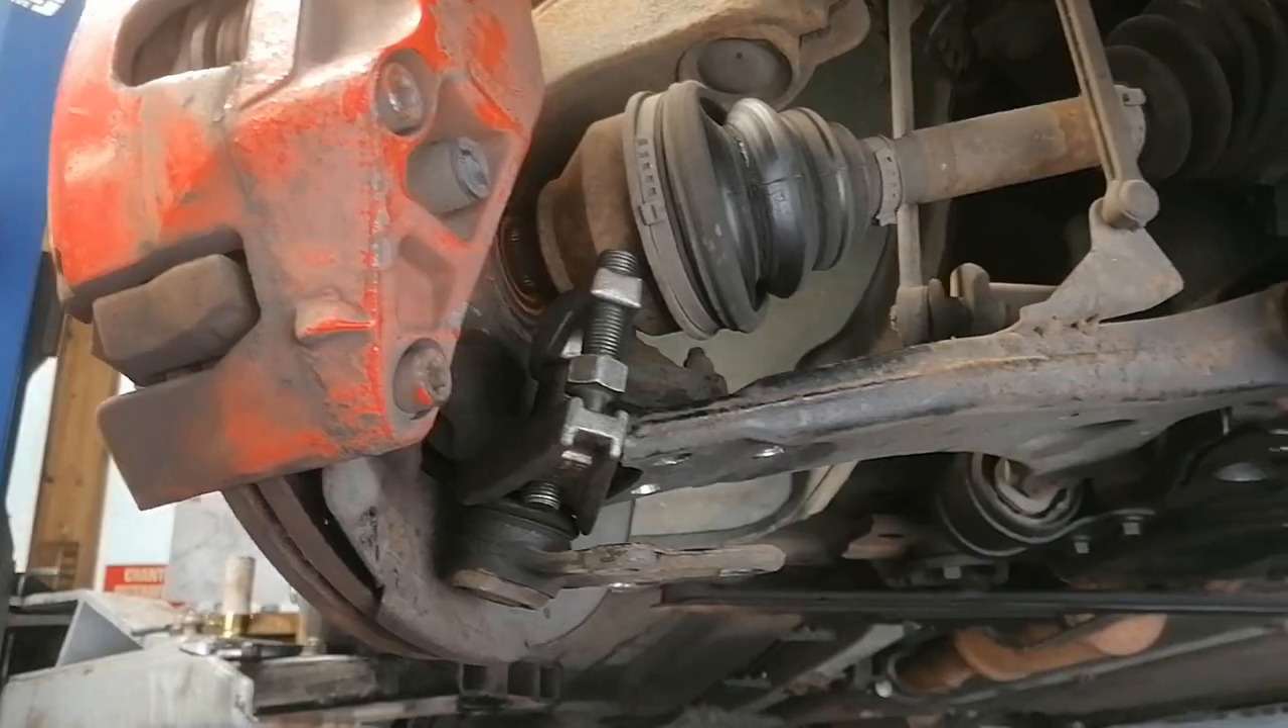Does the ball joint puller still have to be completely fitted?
No.